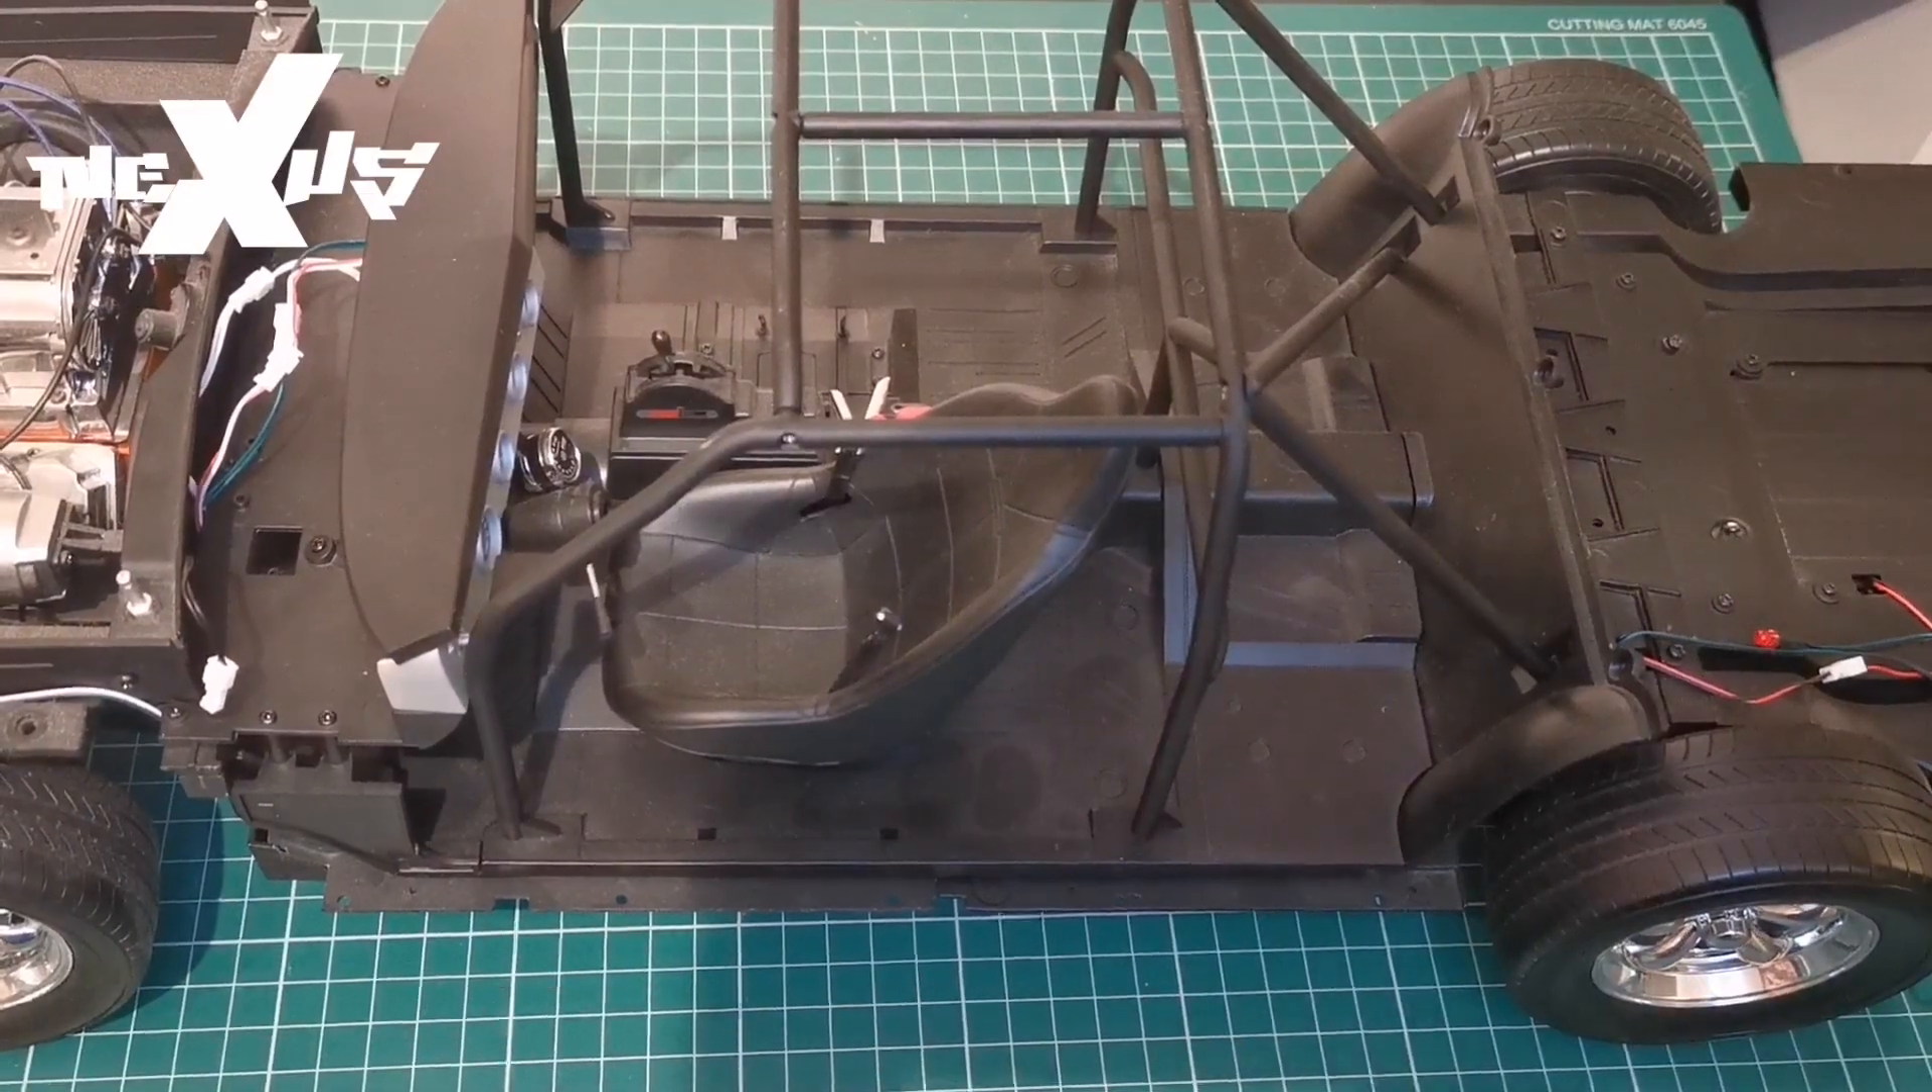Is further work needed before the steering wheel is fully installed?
Yes.